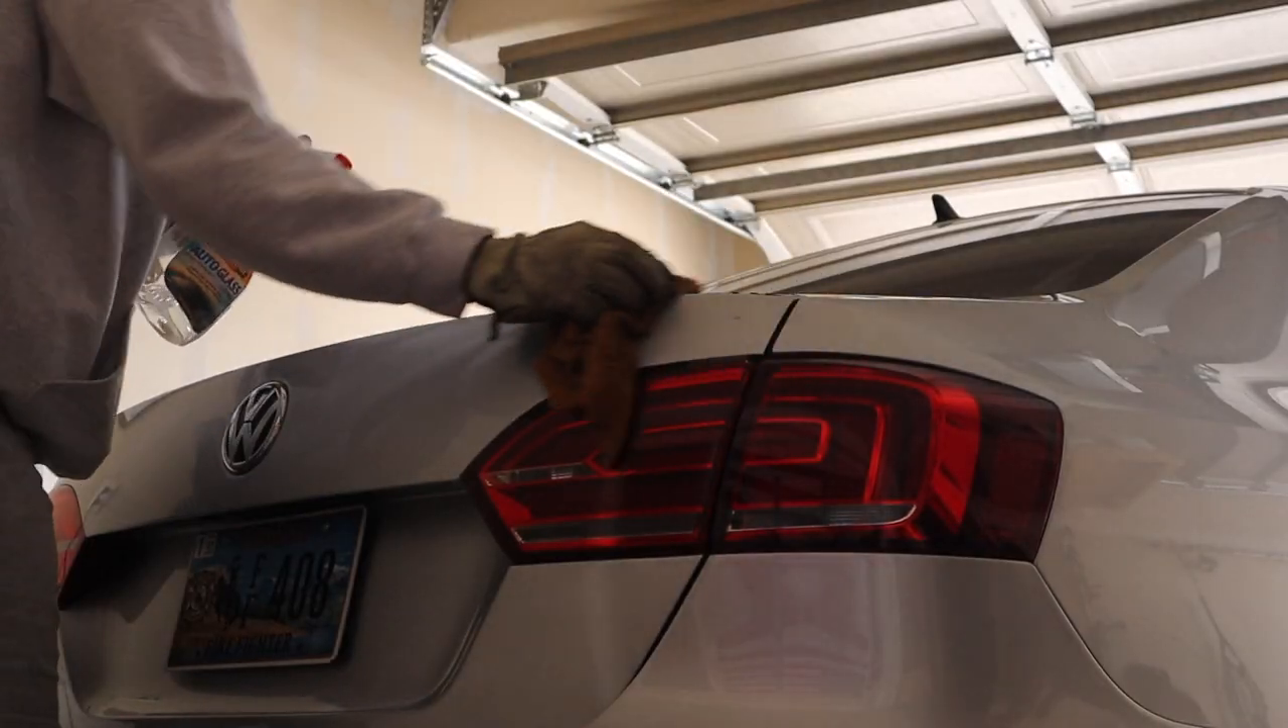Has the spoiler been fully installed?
No.